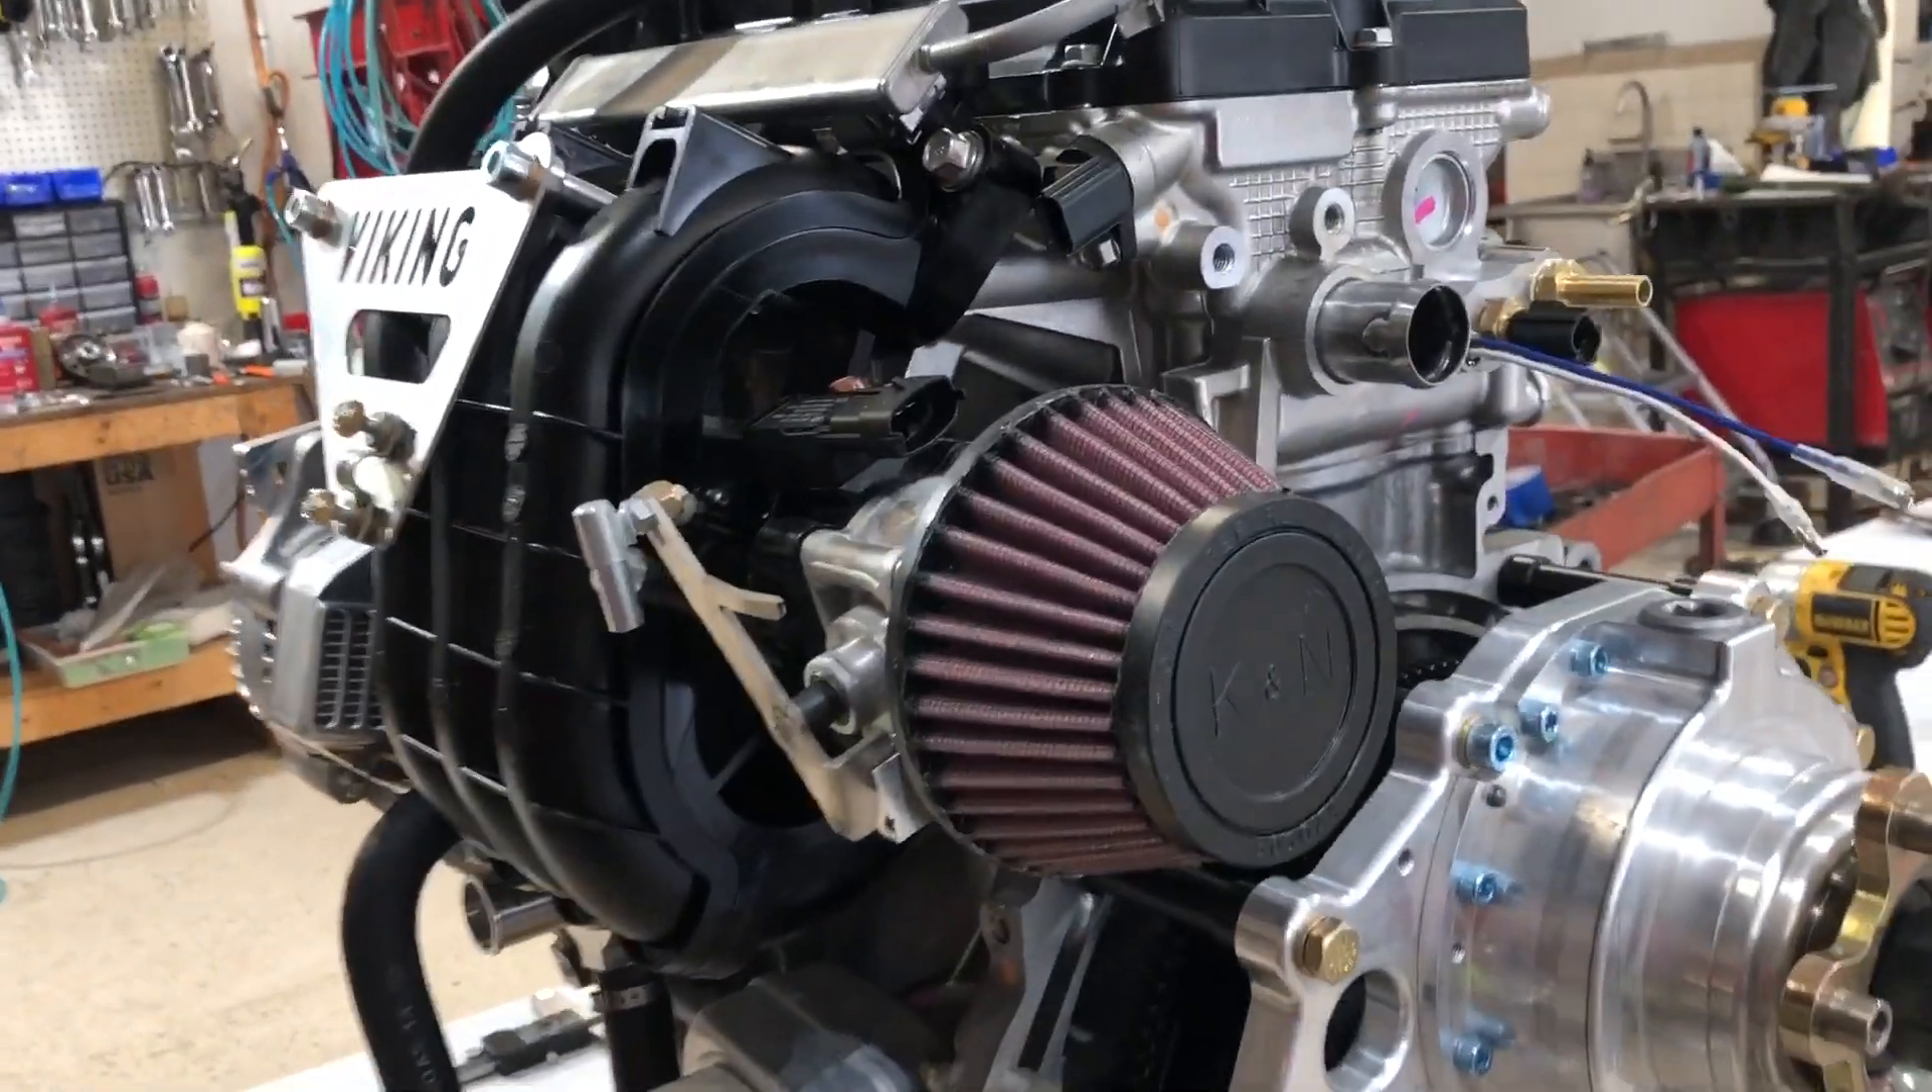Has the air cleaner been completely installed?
Yes.